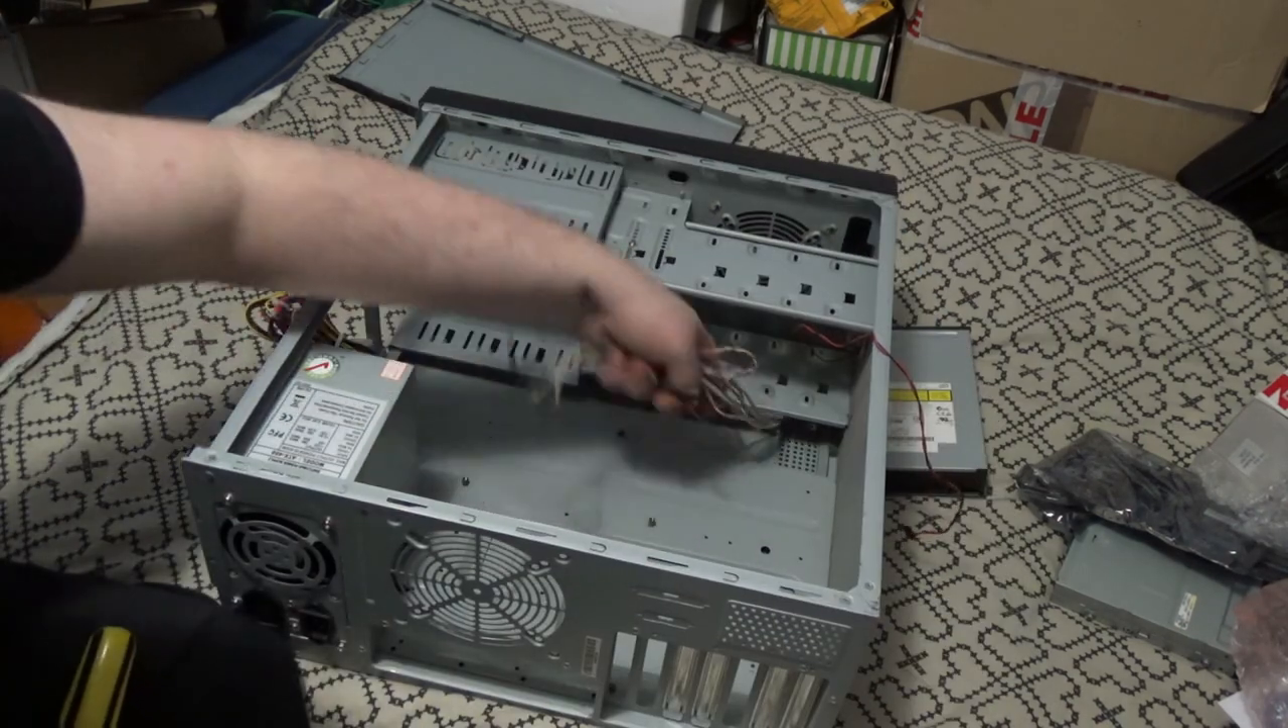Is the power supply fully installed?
Yes.